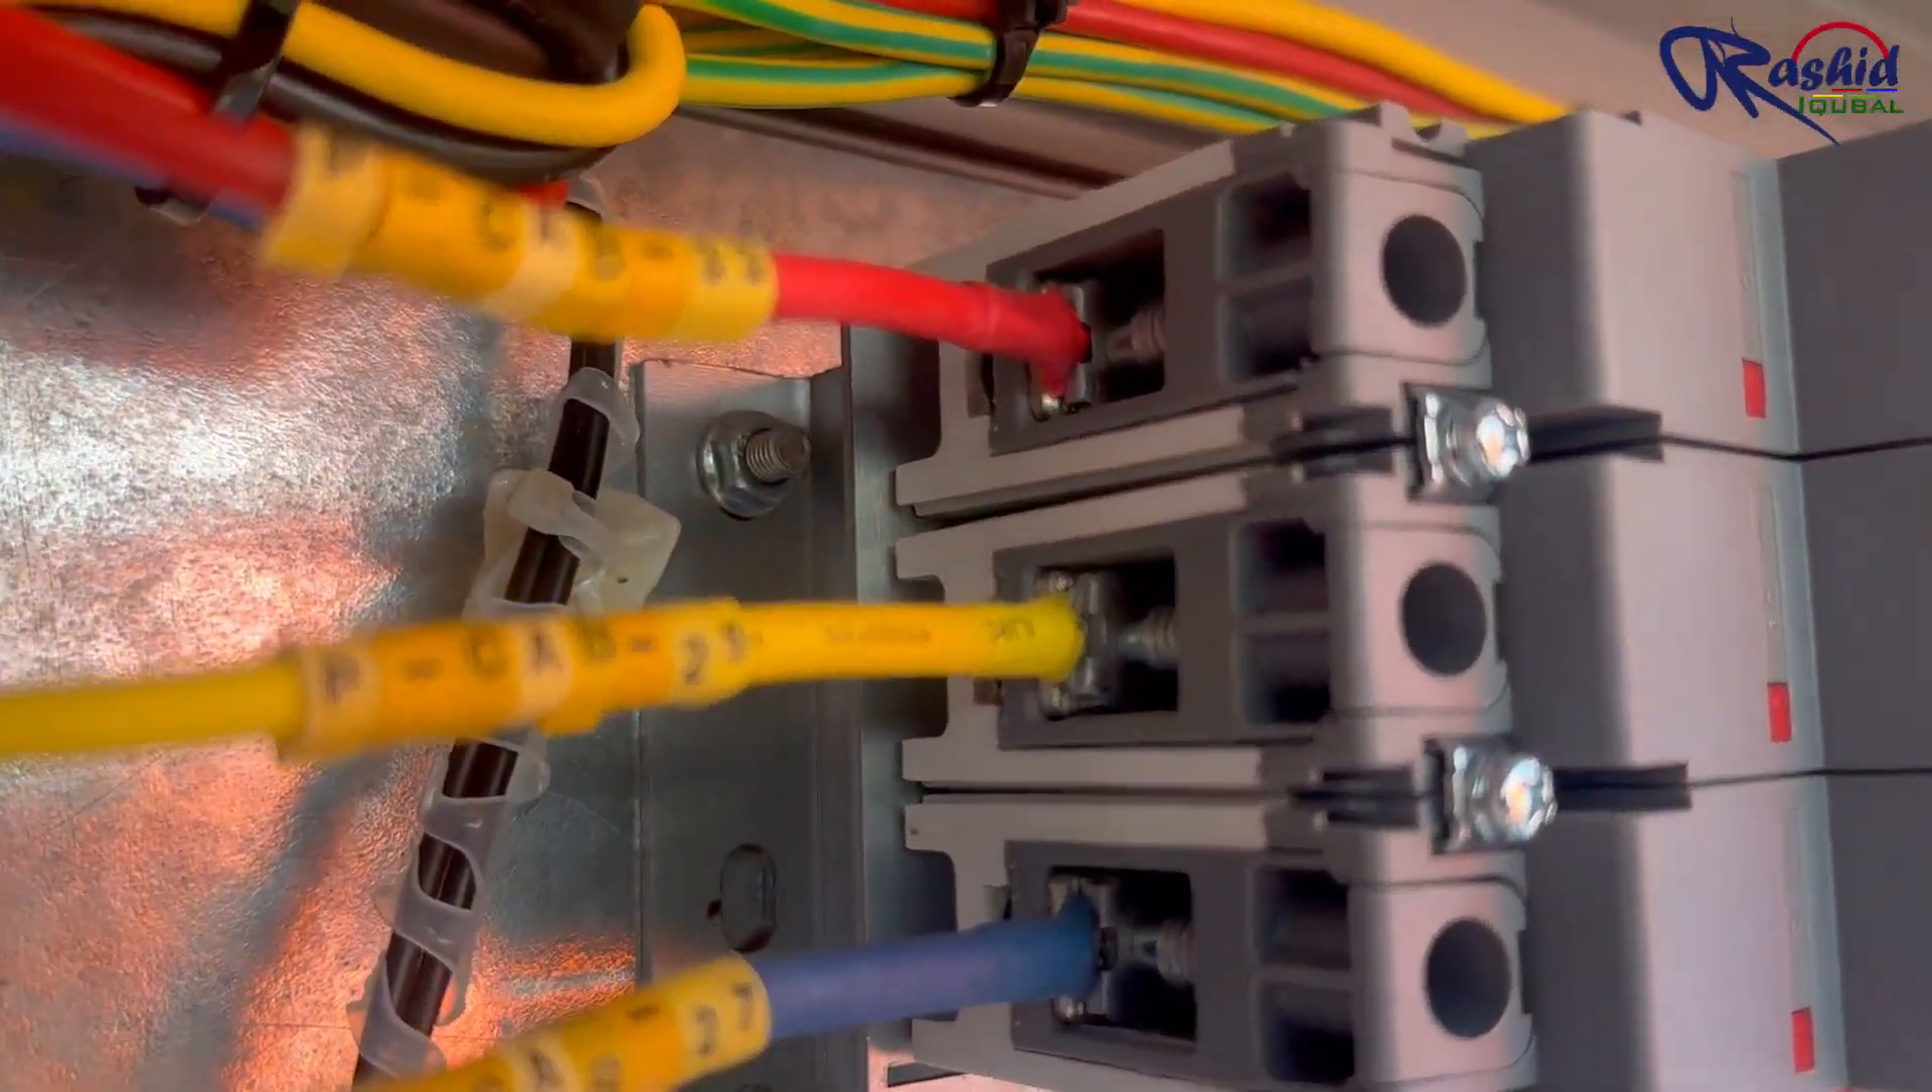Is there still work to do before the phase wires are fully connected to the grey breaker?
No.